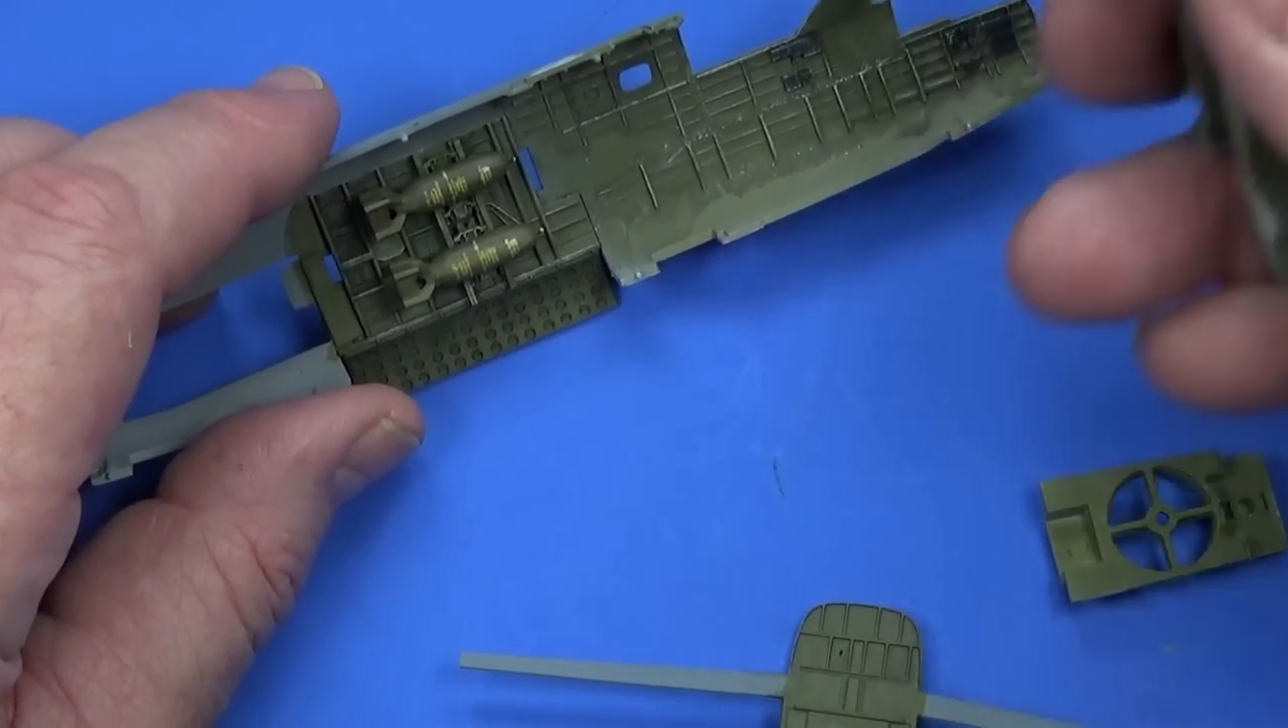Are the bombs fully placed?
Yes.